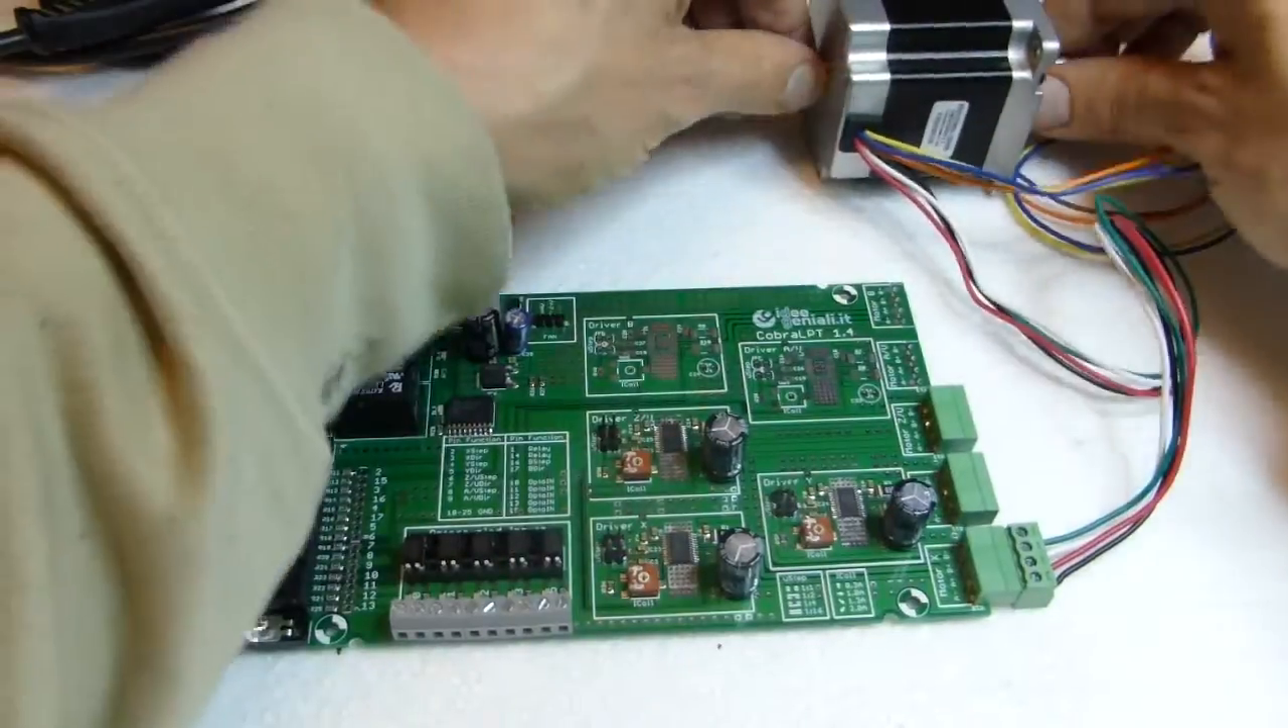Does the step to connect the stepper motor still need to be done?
No.